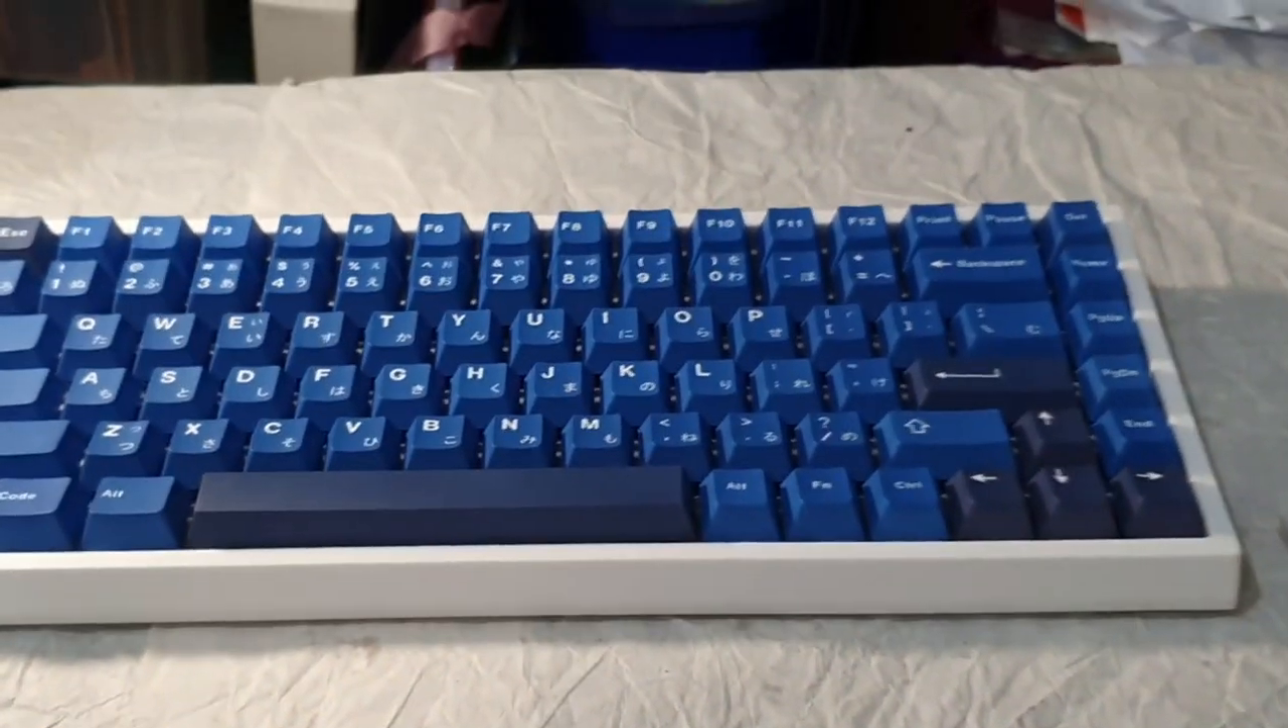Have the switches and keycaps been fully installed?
Yes.